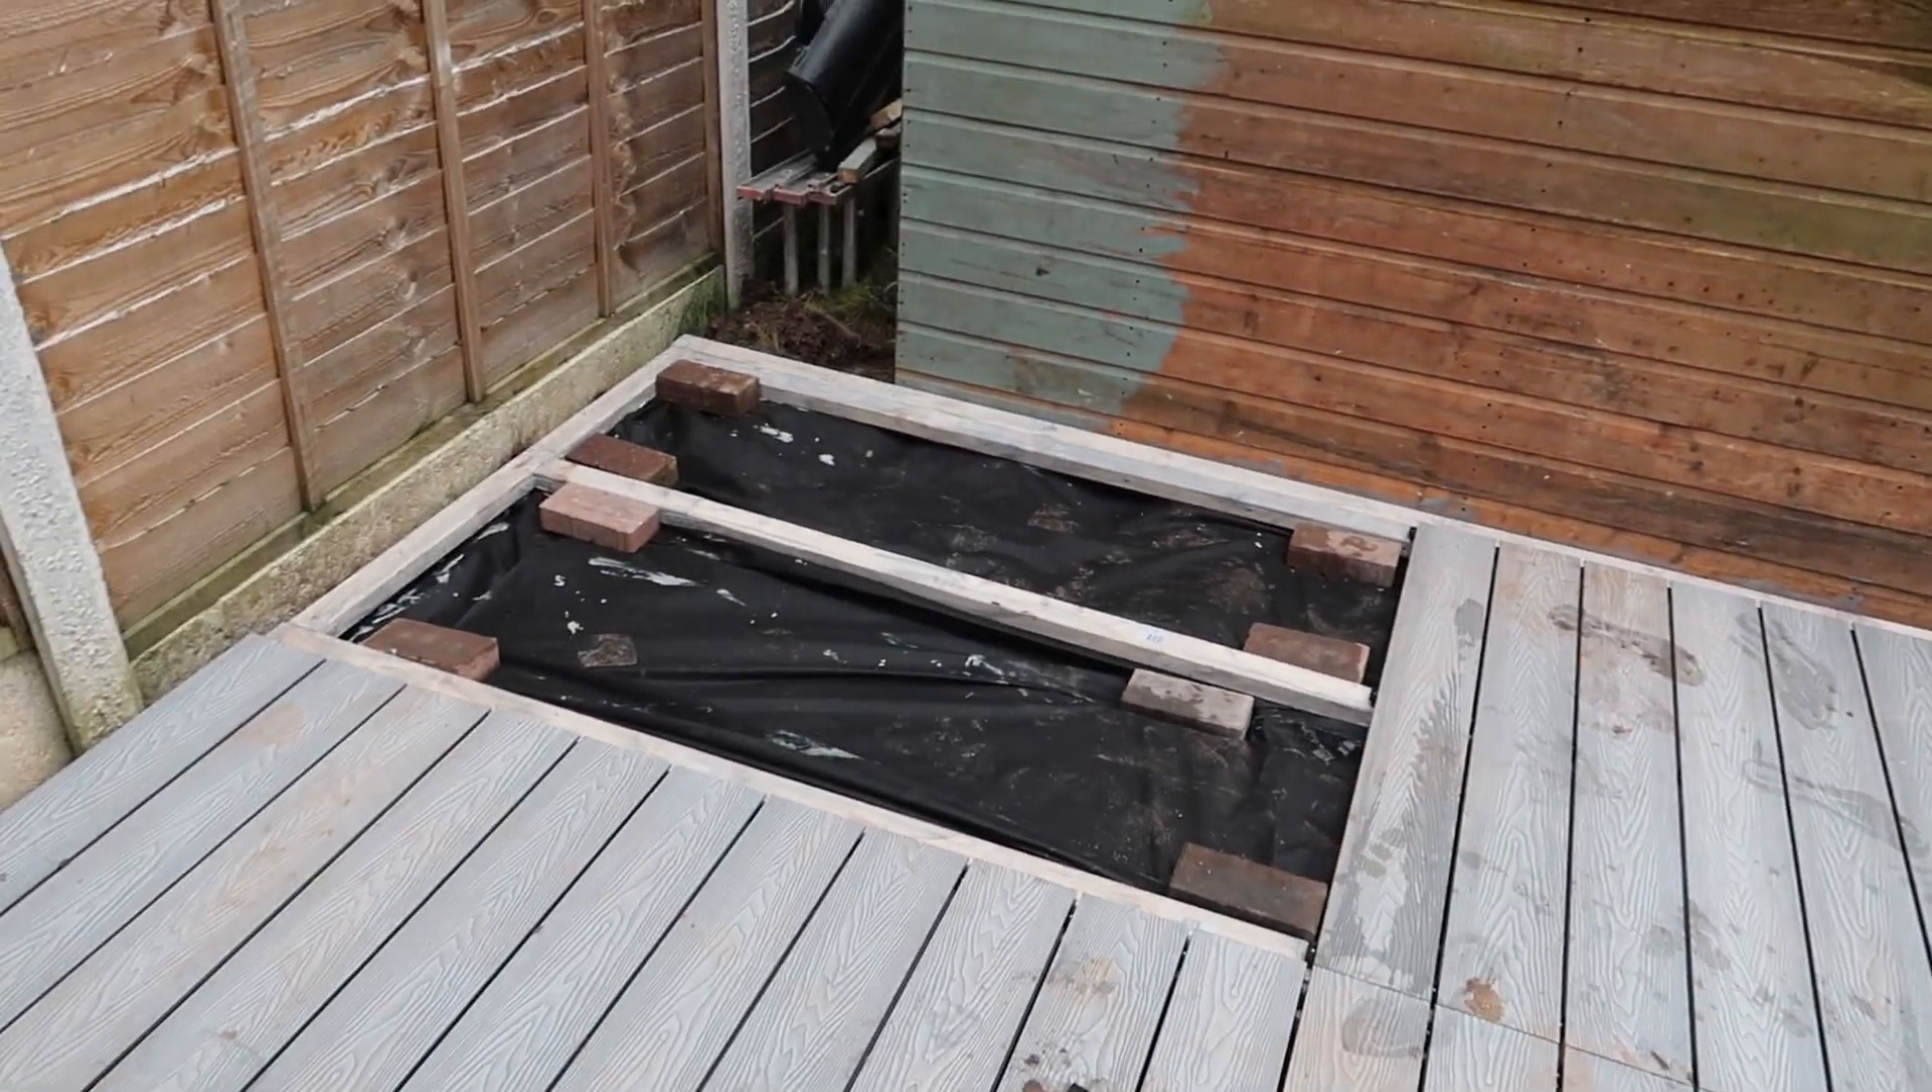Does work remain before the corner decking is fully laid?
Yes.